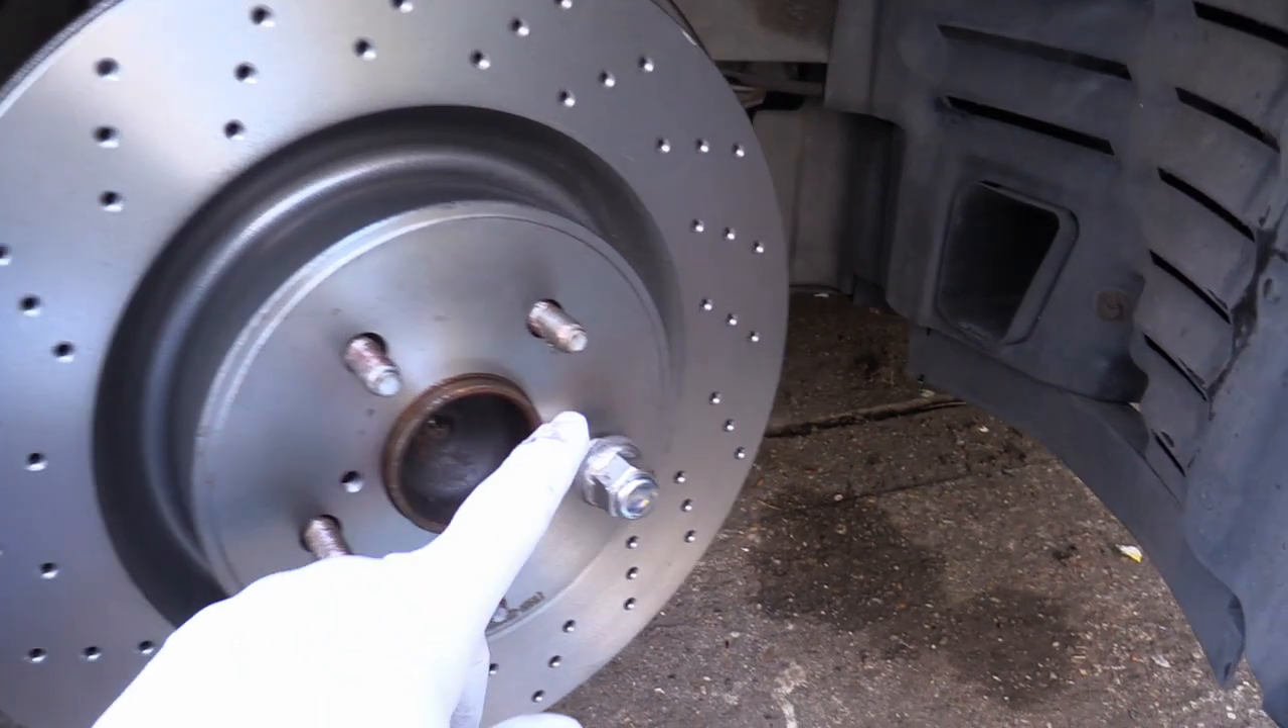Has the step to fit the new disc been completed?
Yes.